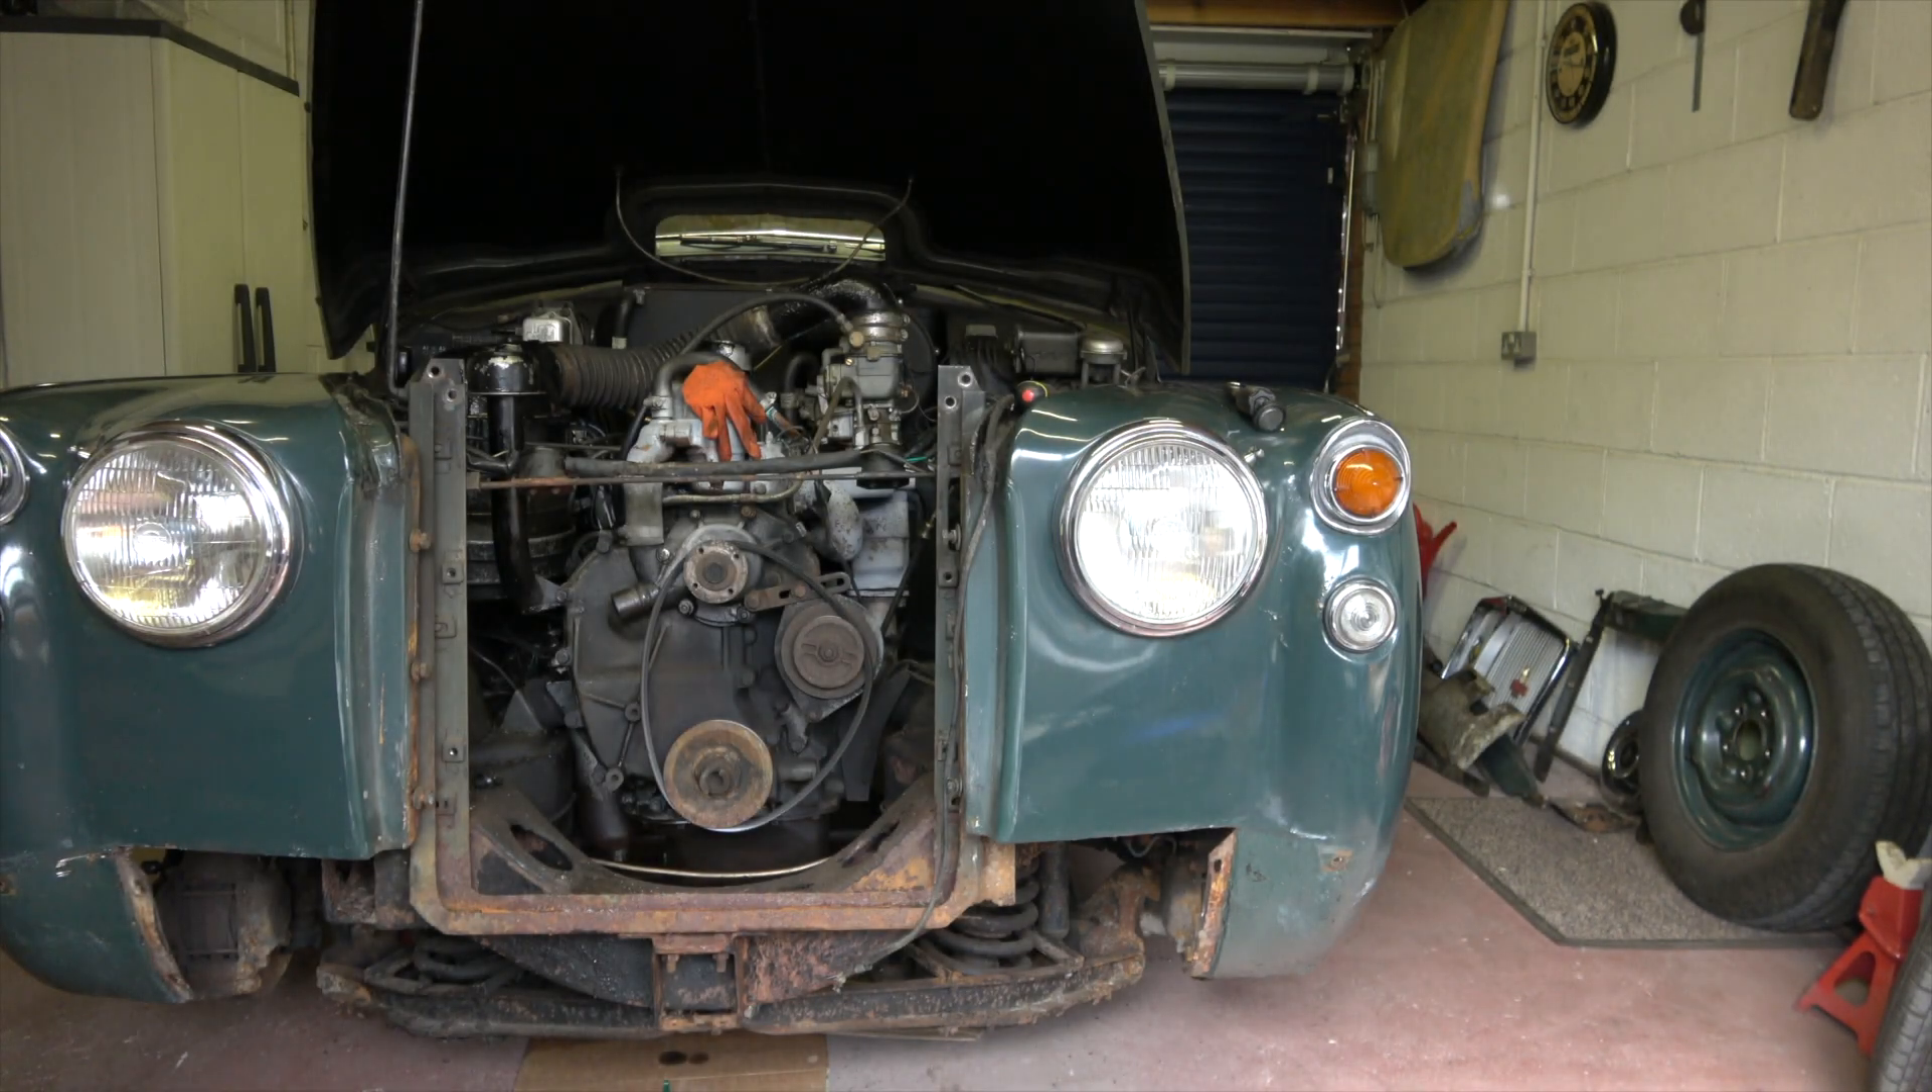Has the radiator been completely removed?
Yes.